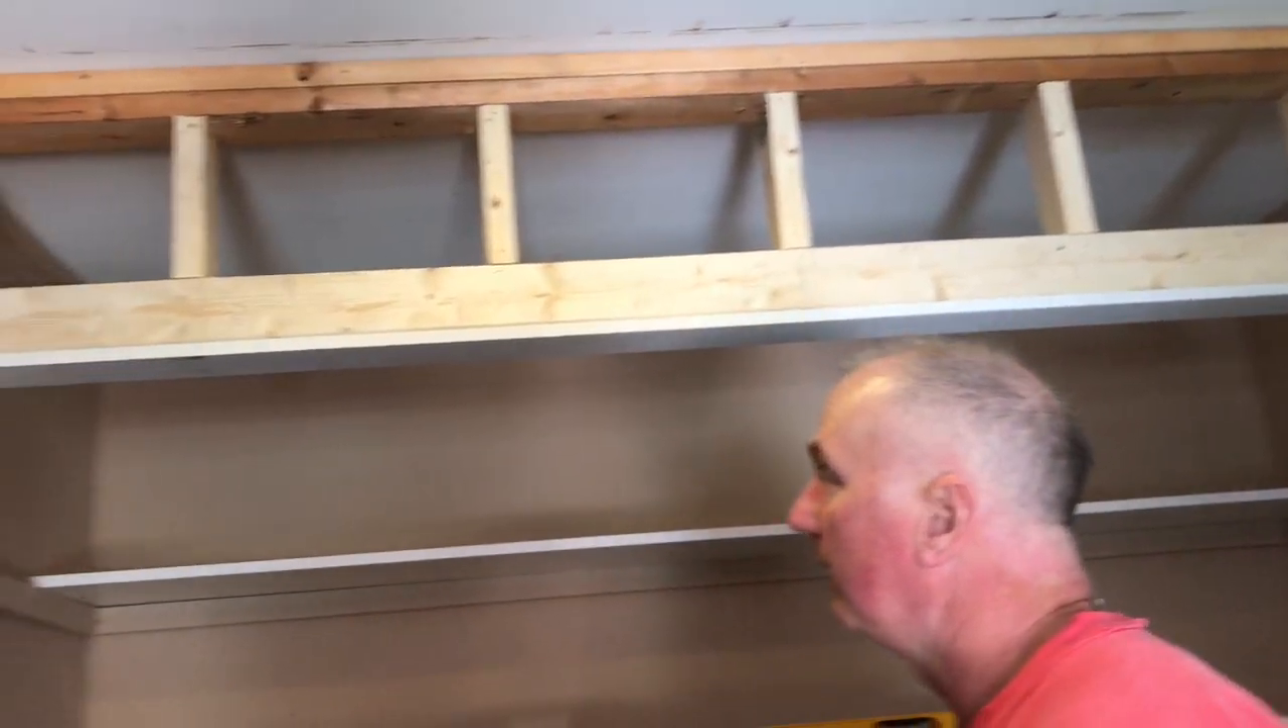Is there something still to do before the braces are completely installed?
No.